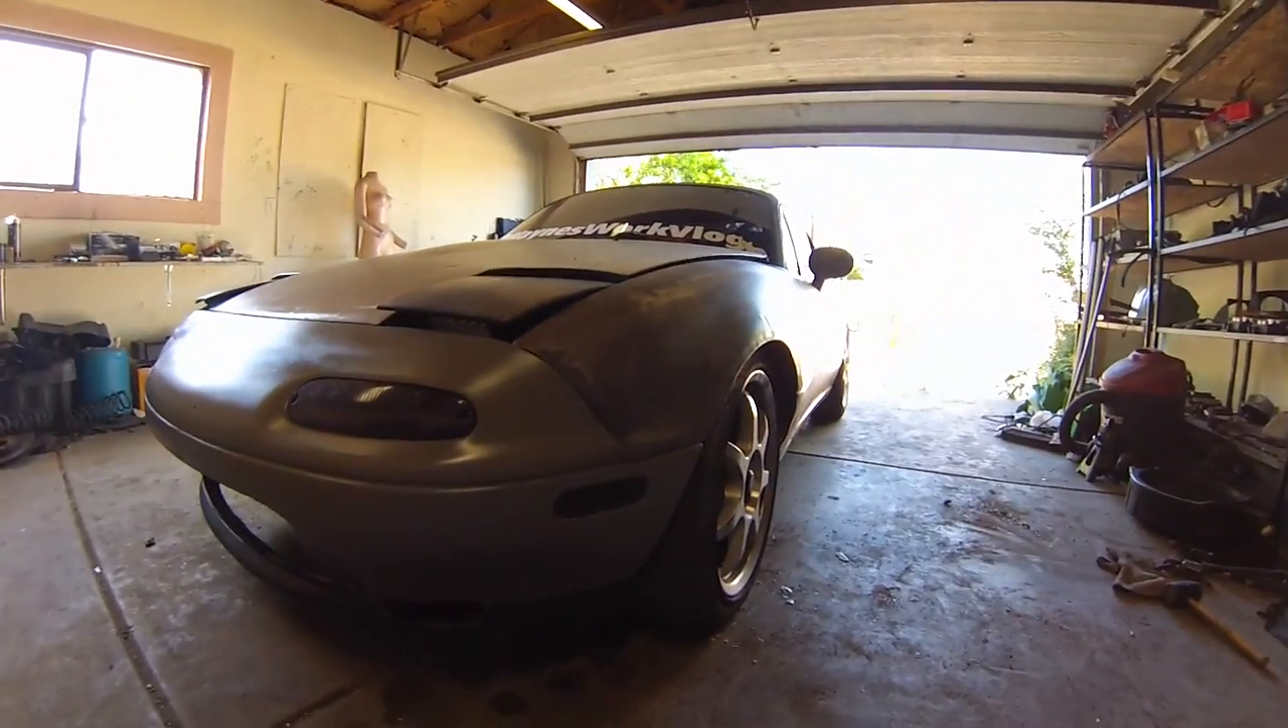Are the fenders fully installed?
Yes.